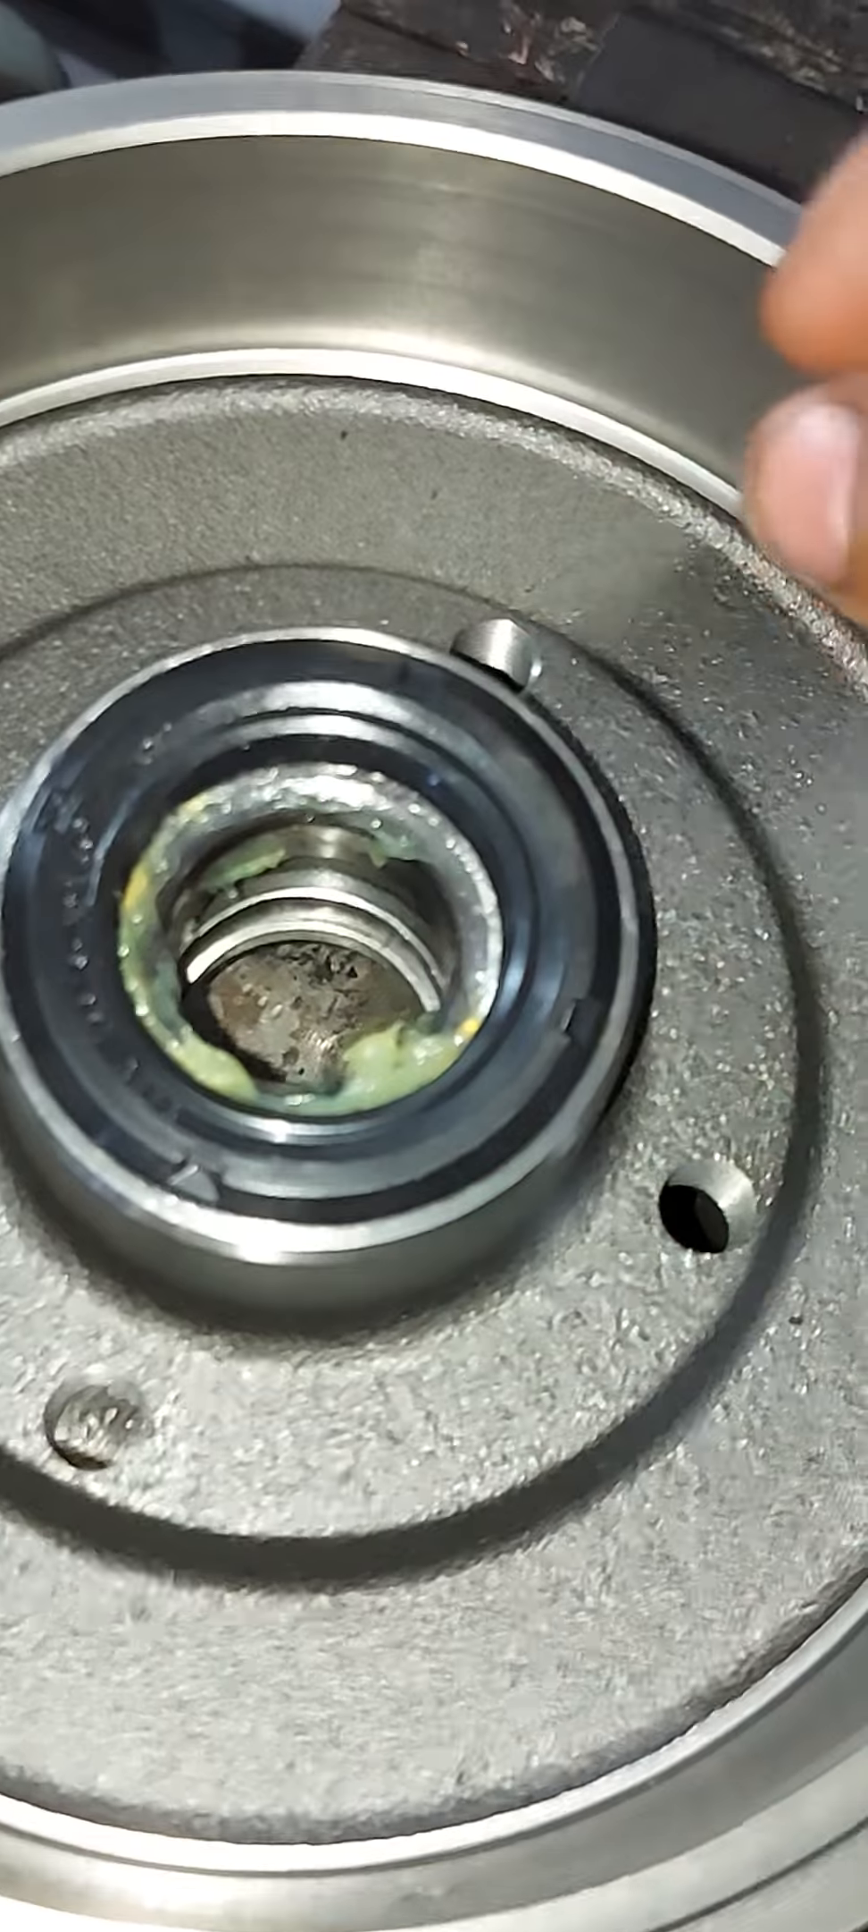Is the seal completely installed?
Yes.